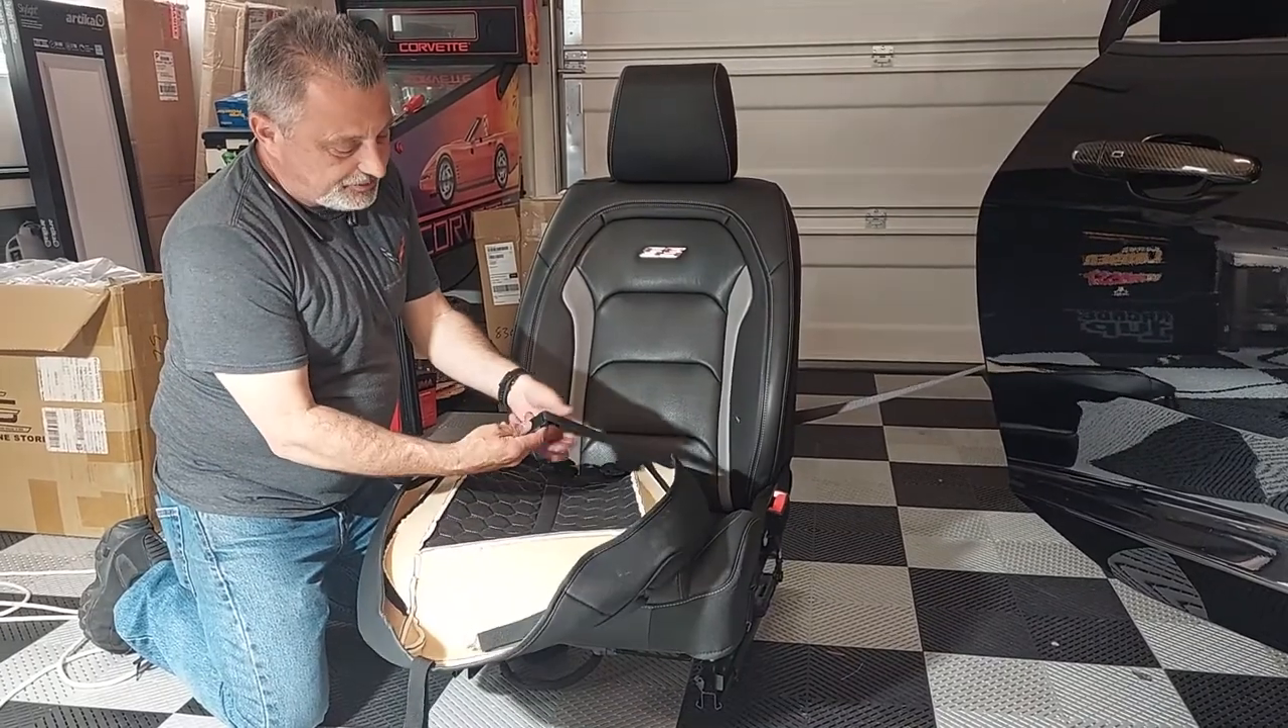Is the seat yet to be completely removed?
No.